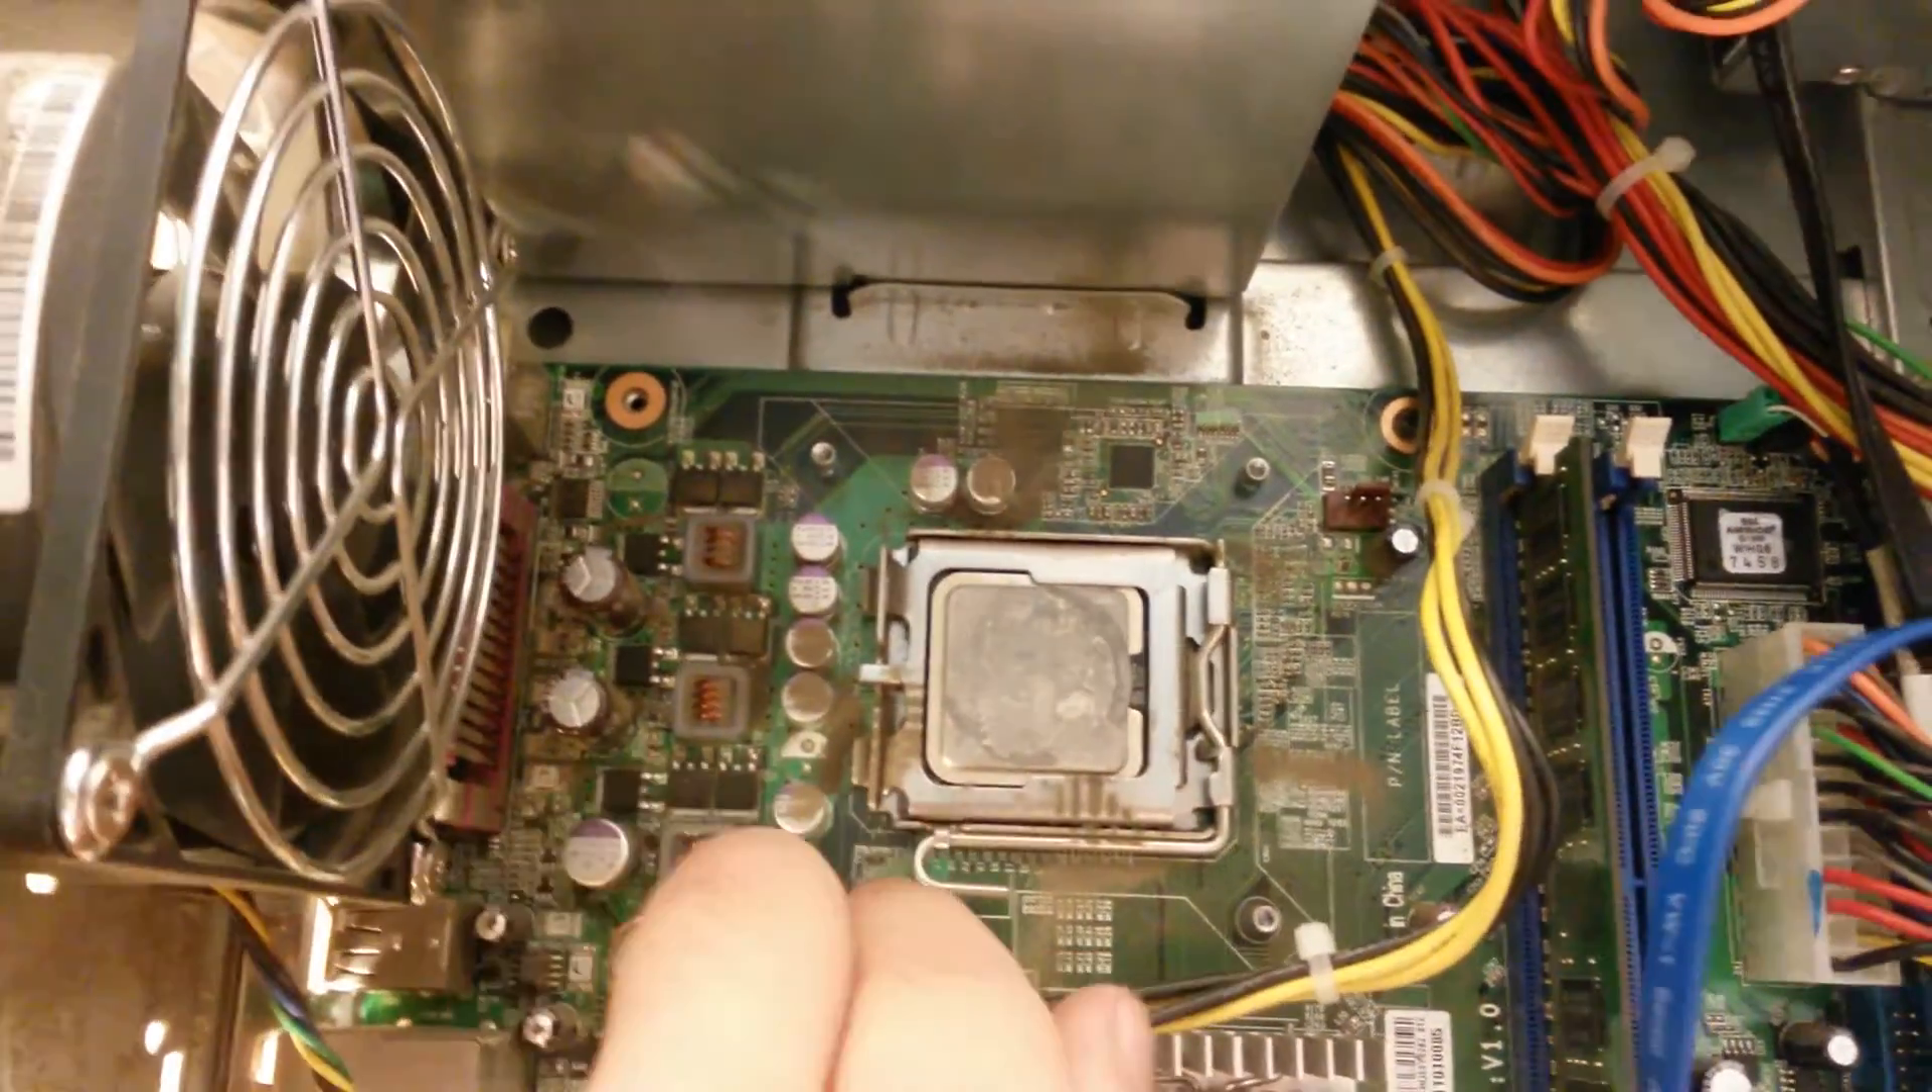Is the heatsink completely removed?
Yes.